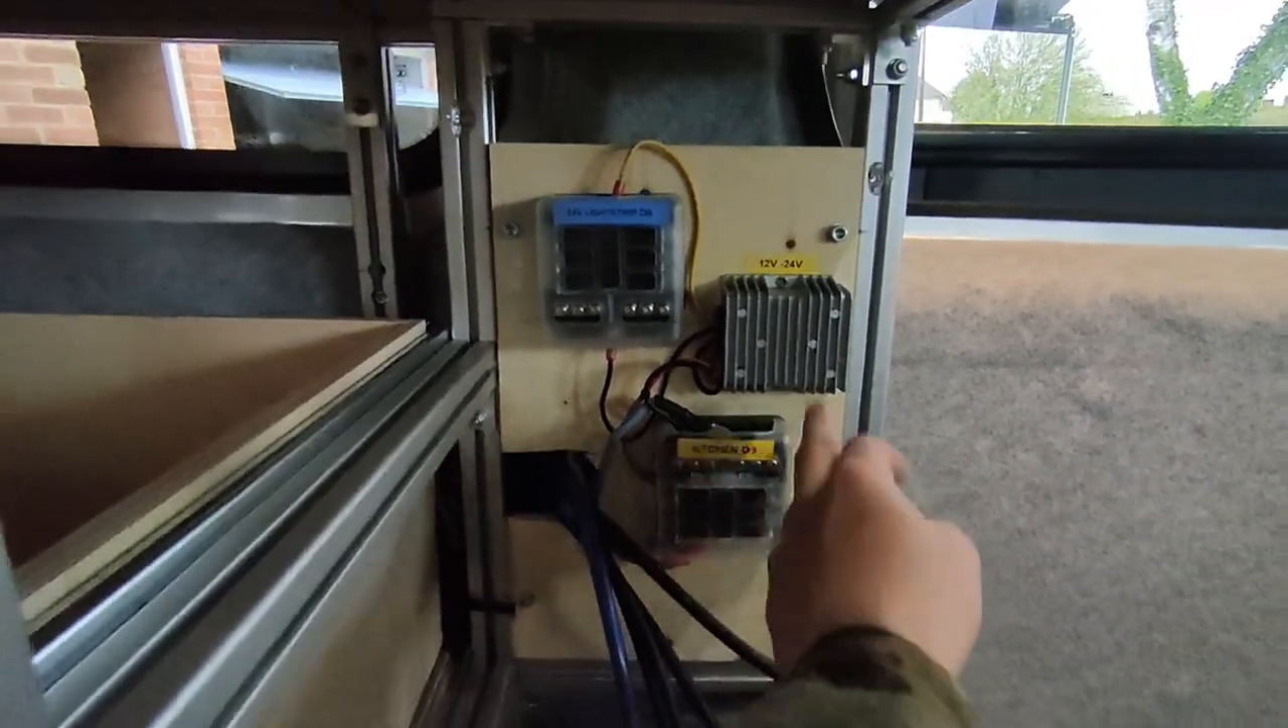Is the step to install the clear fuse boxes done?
Yes.